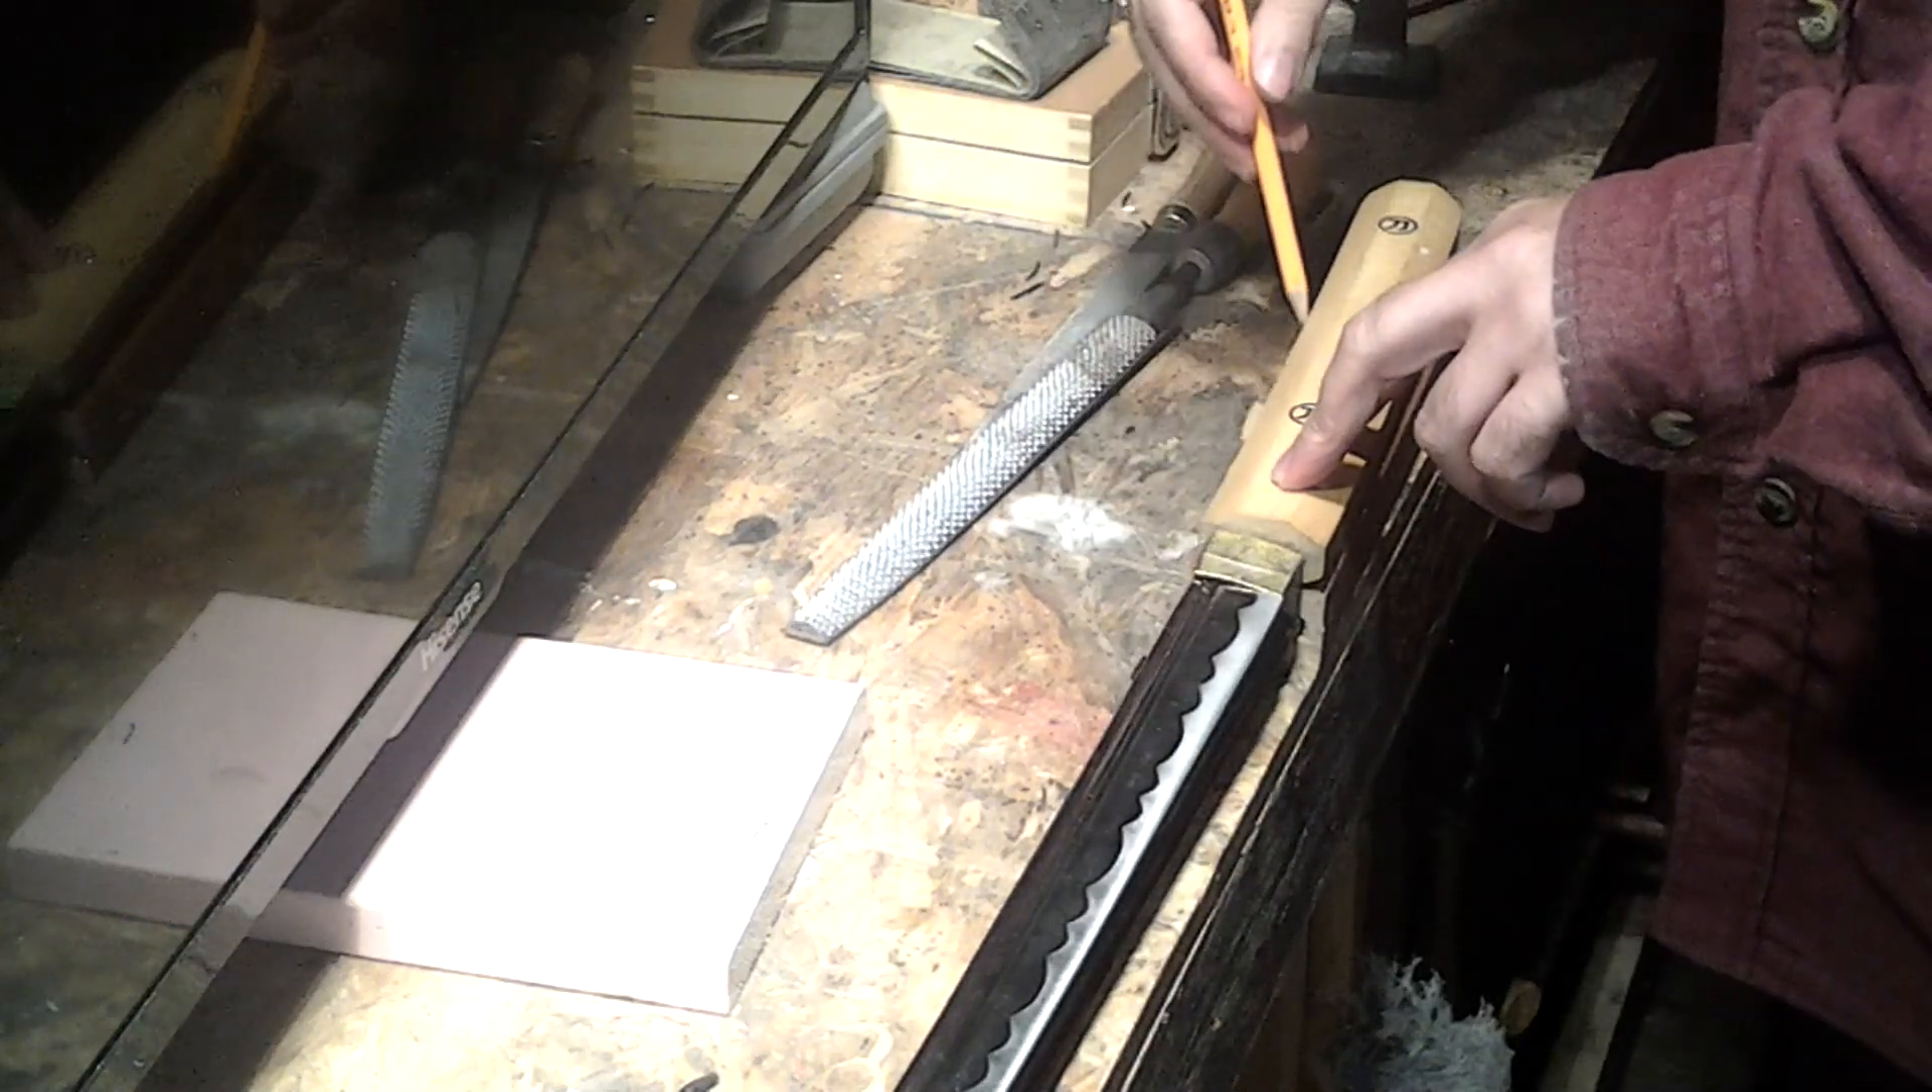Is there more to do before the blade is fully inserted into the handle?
No.